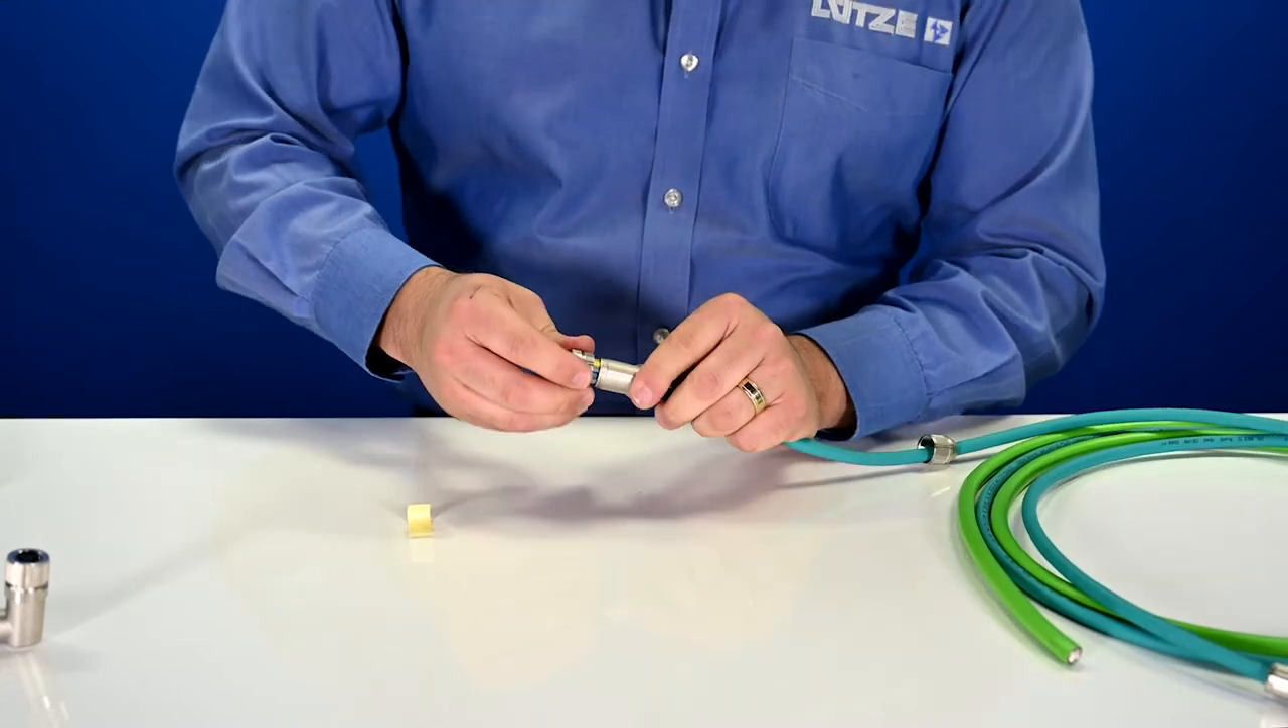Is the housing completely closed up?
No.